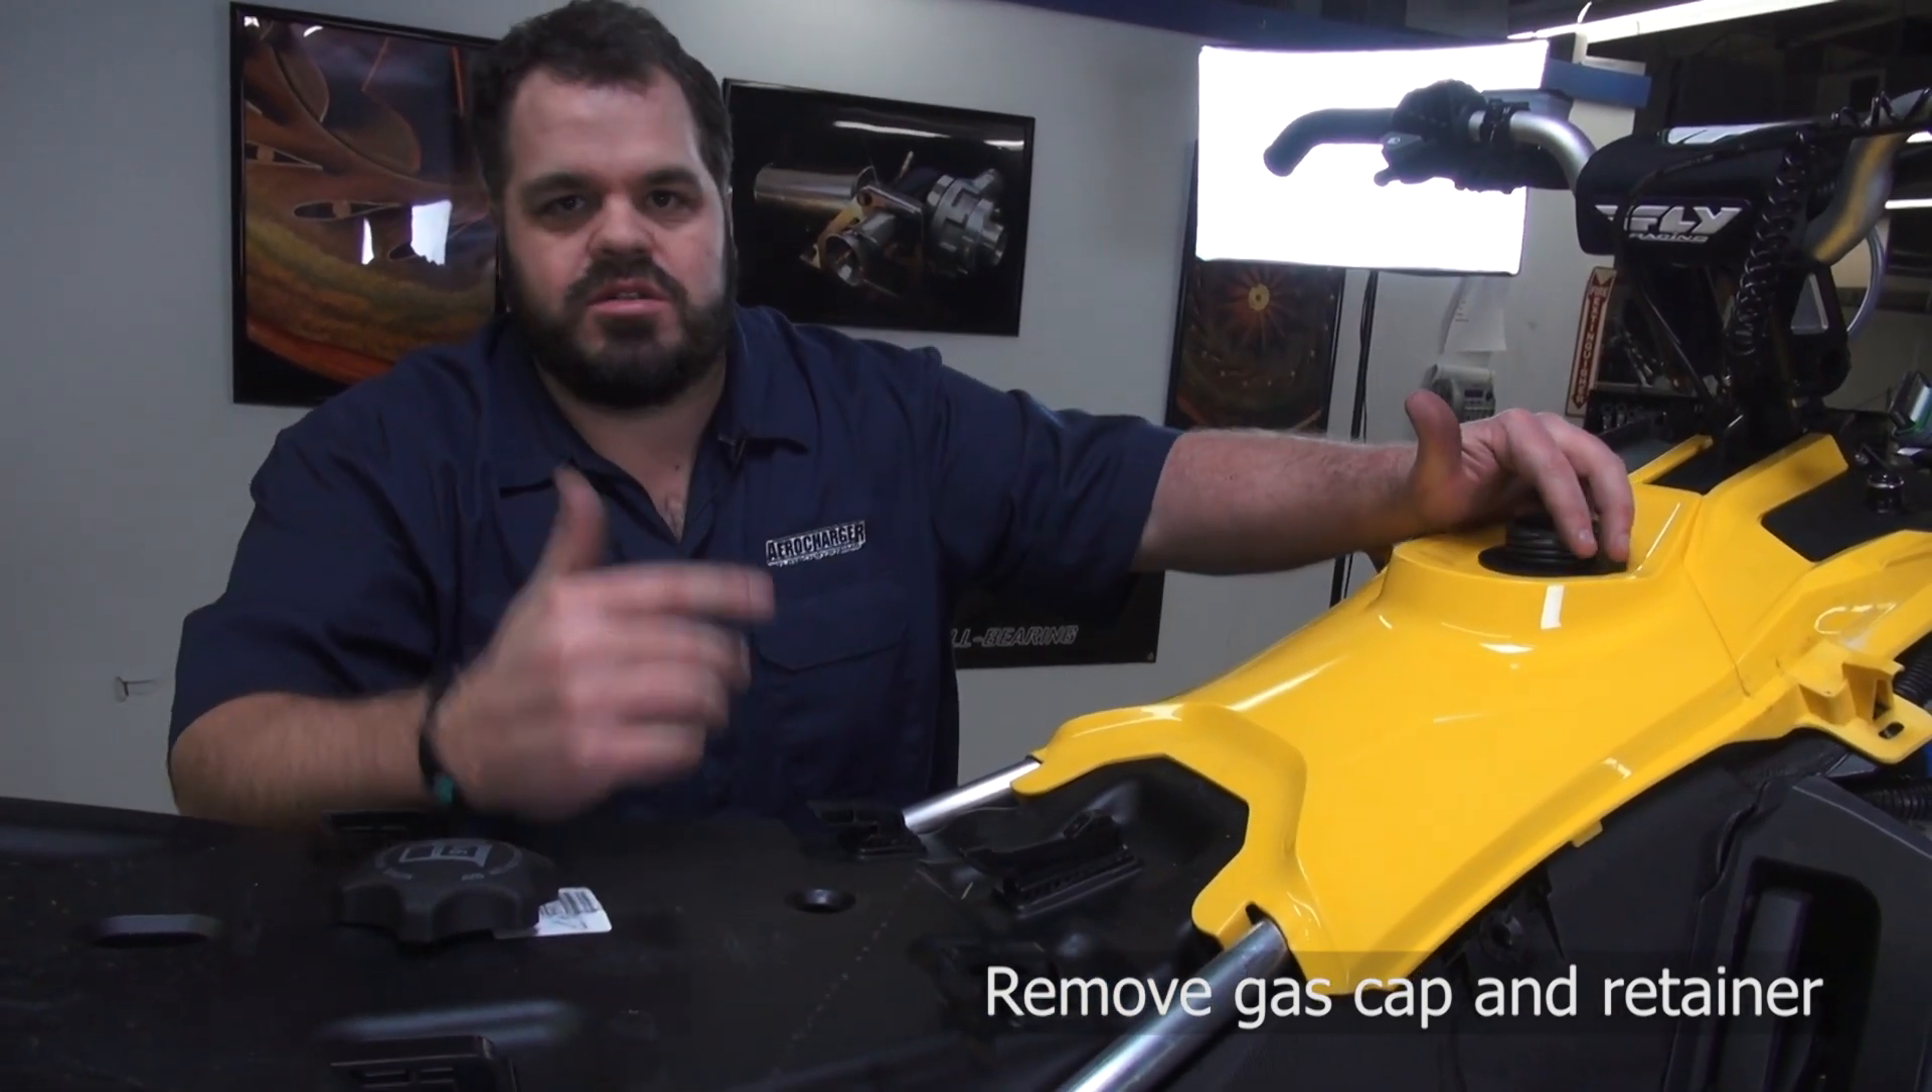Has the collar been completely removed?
No.